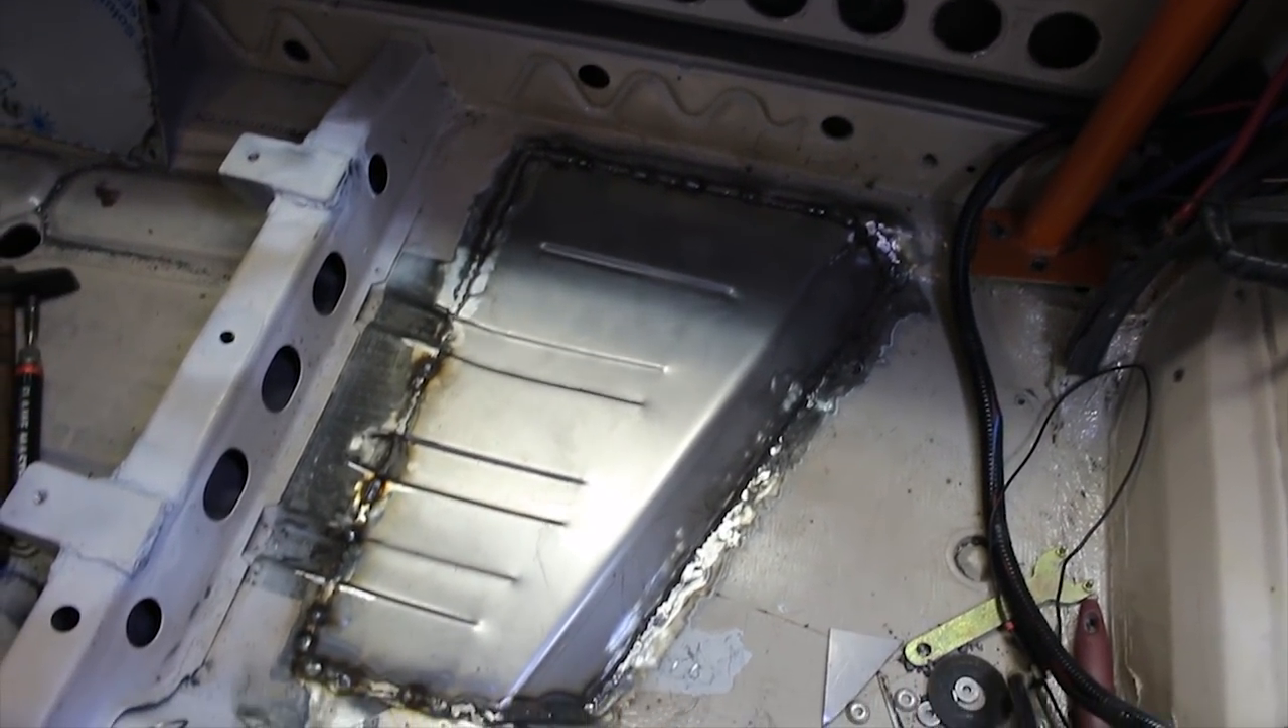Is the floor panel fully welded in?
Yes.